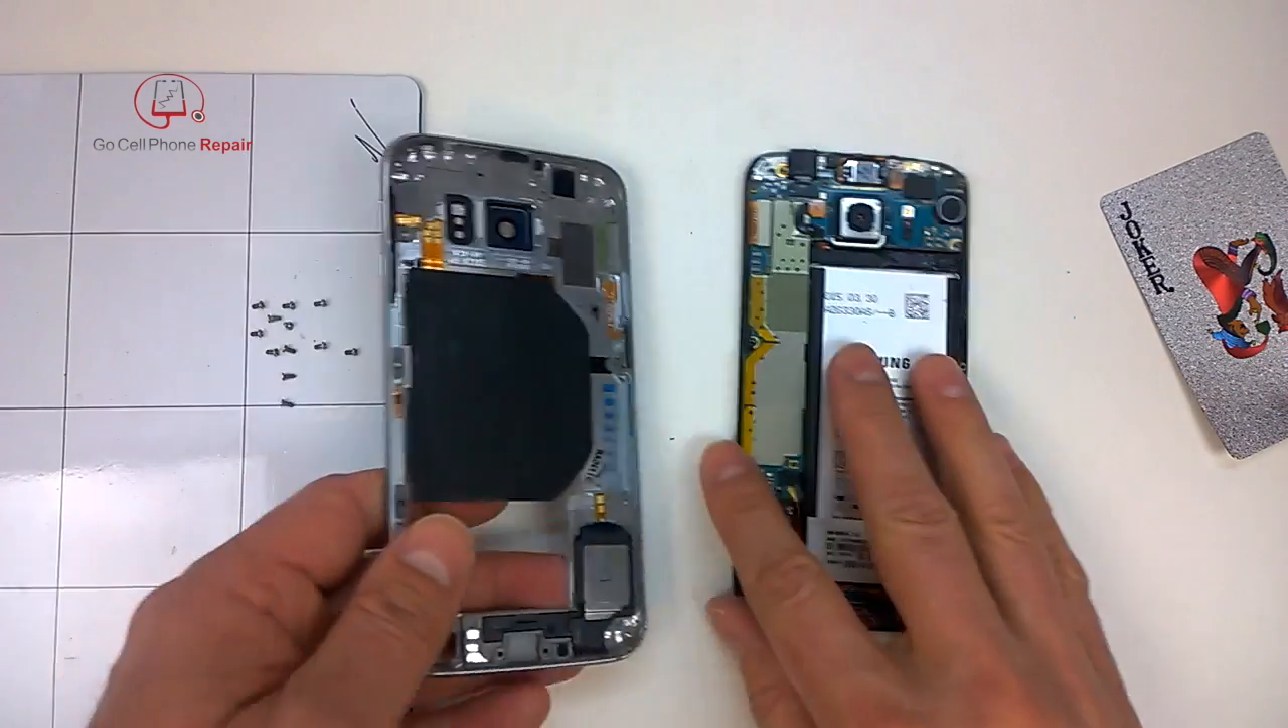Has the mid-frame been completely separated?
Yes.